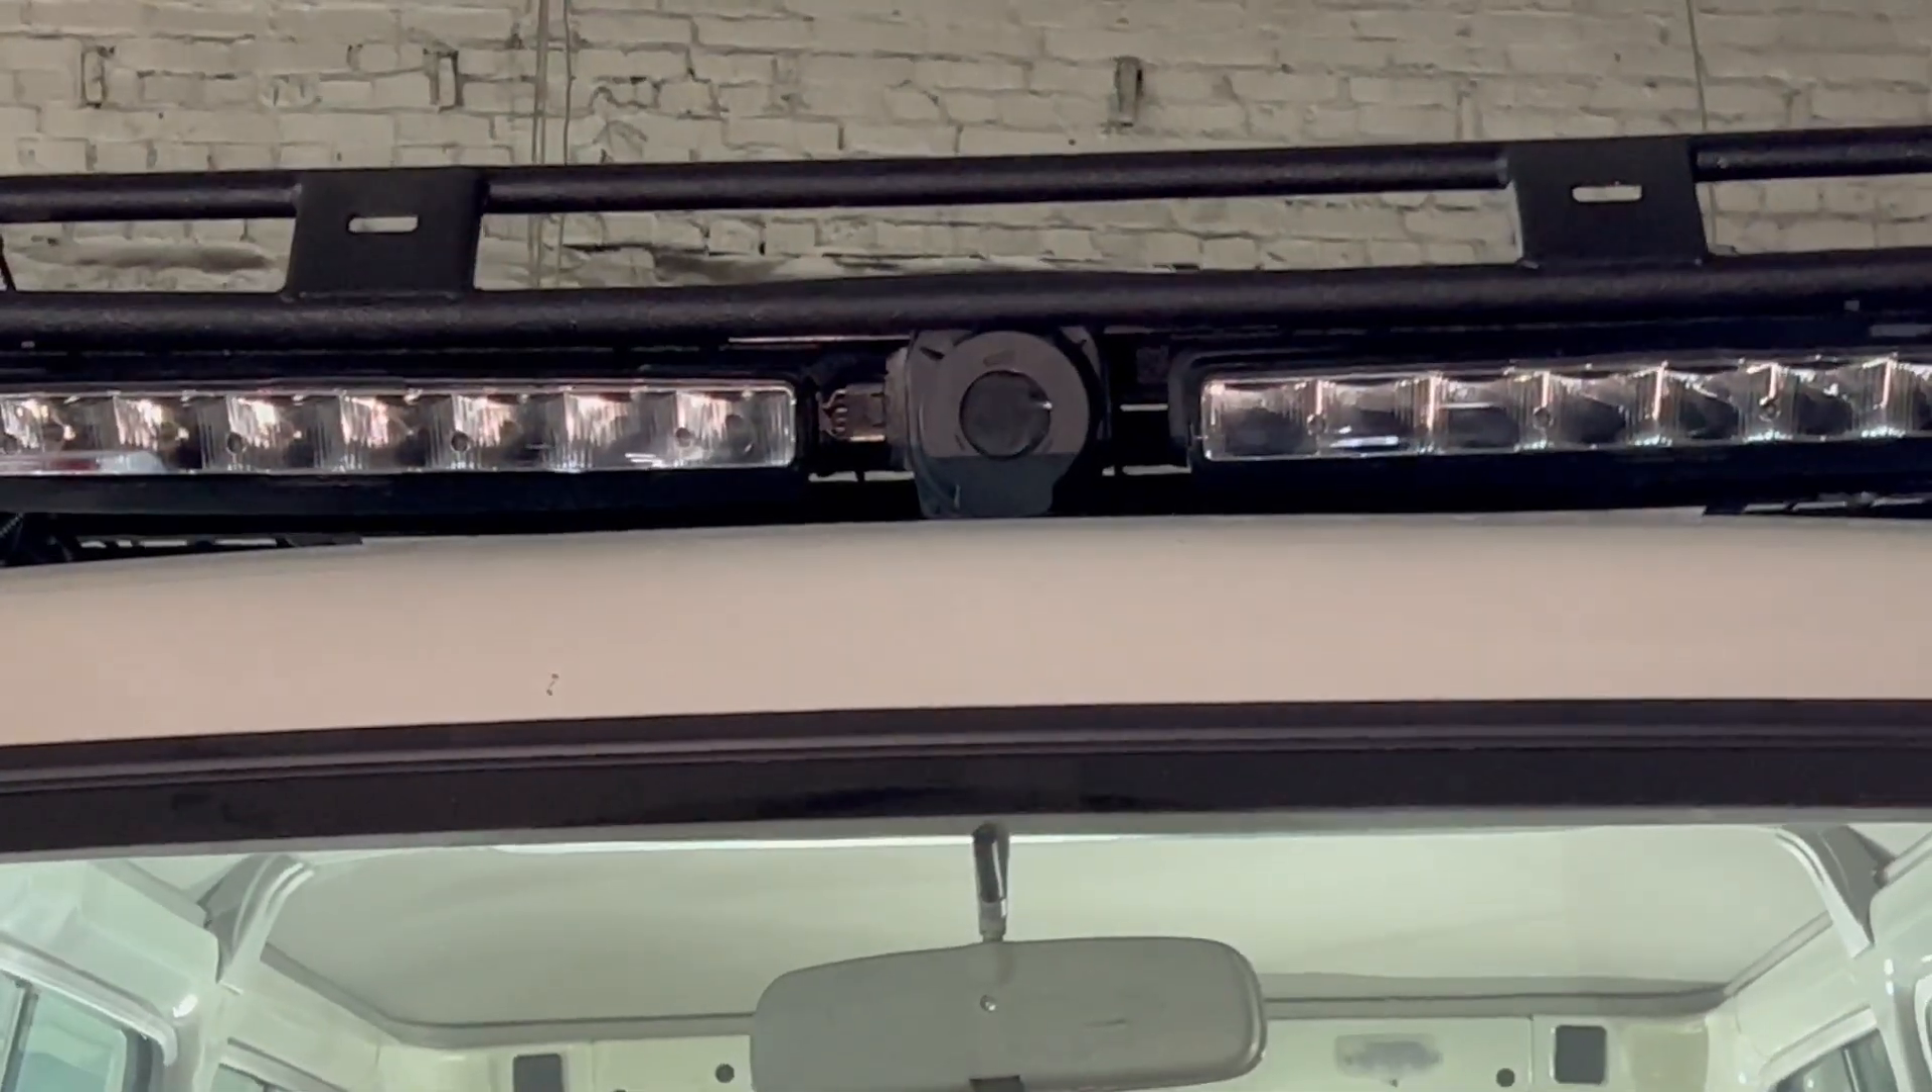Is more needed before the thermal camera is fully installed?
No.